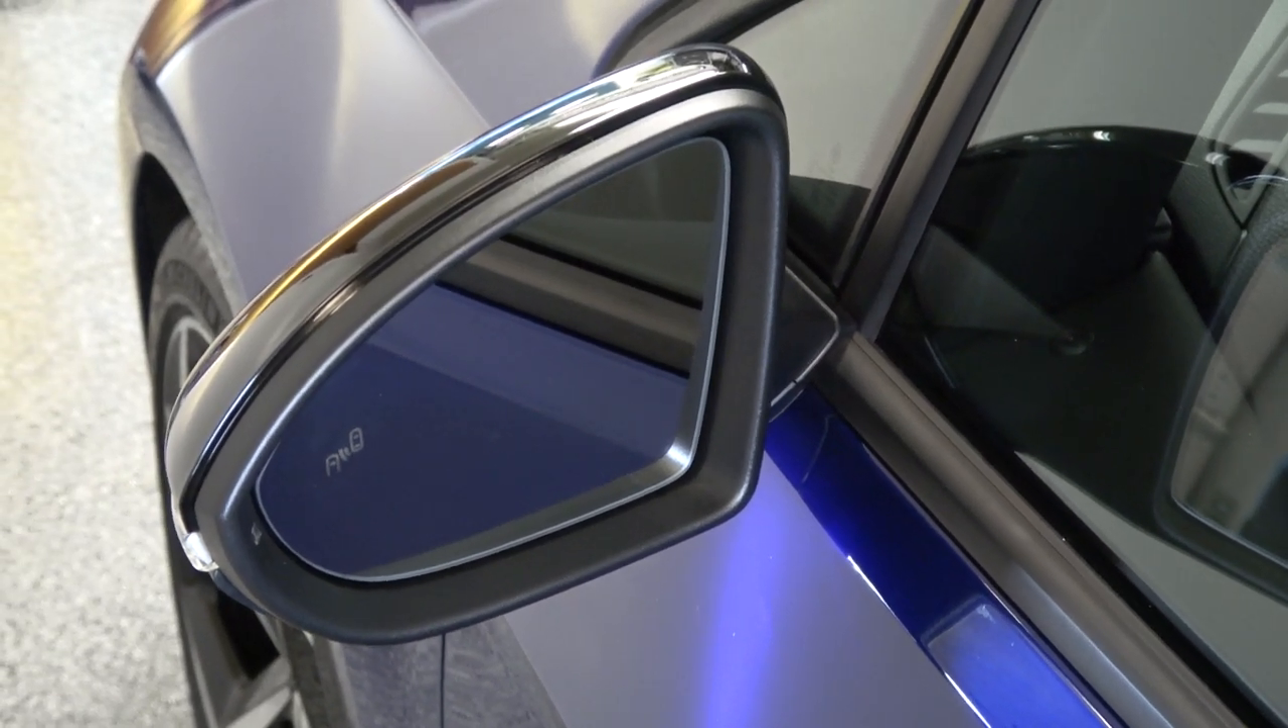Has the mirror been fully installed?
Yes.